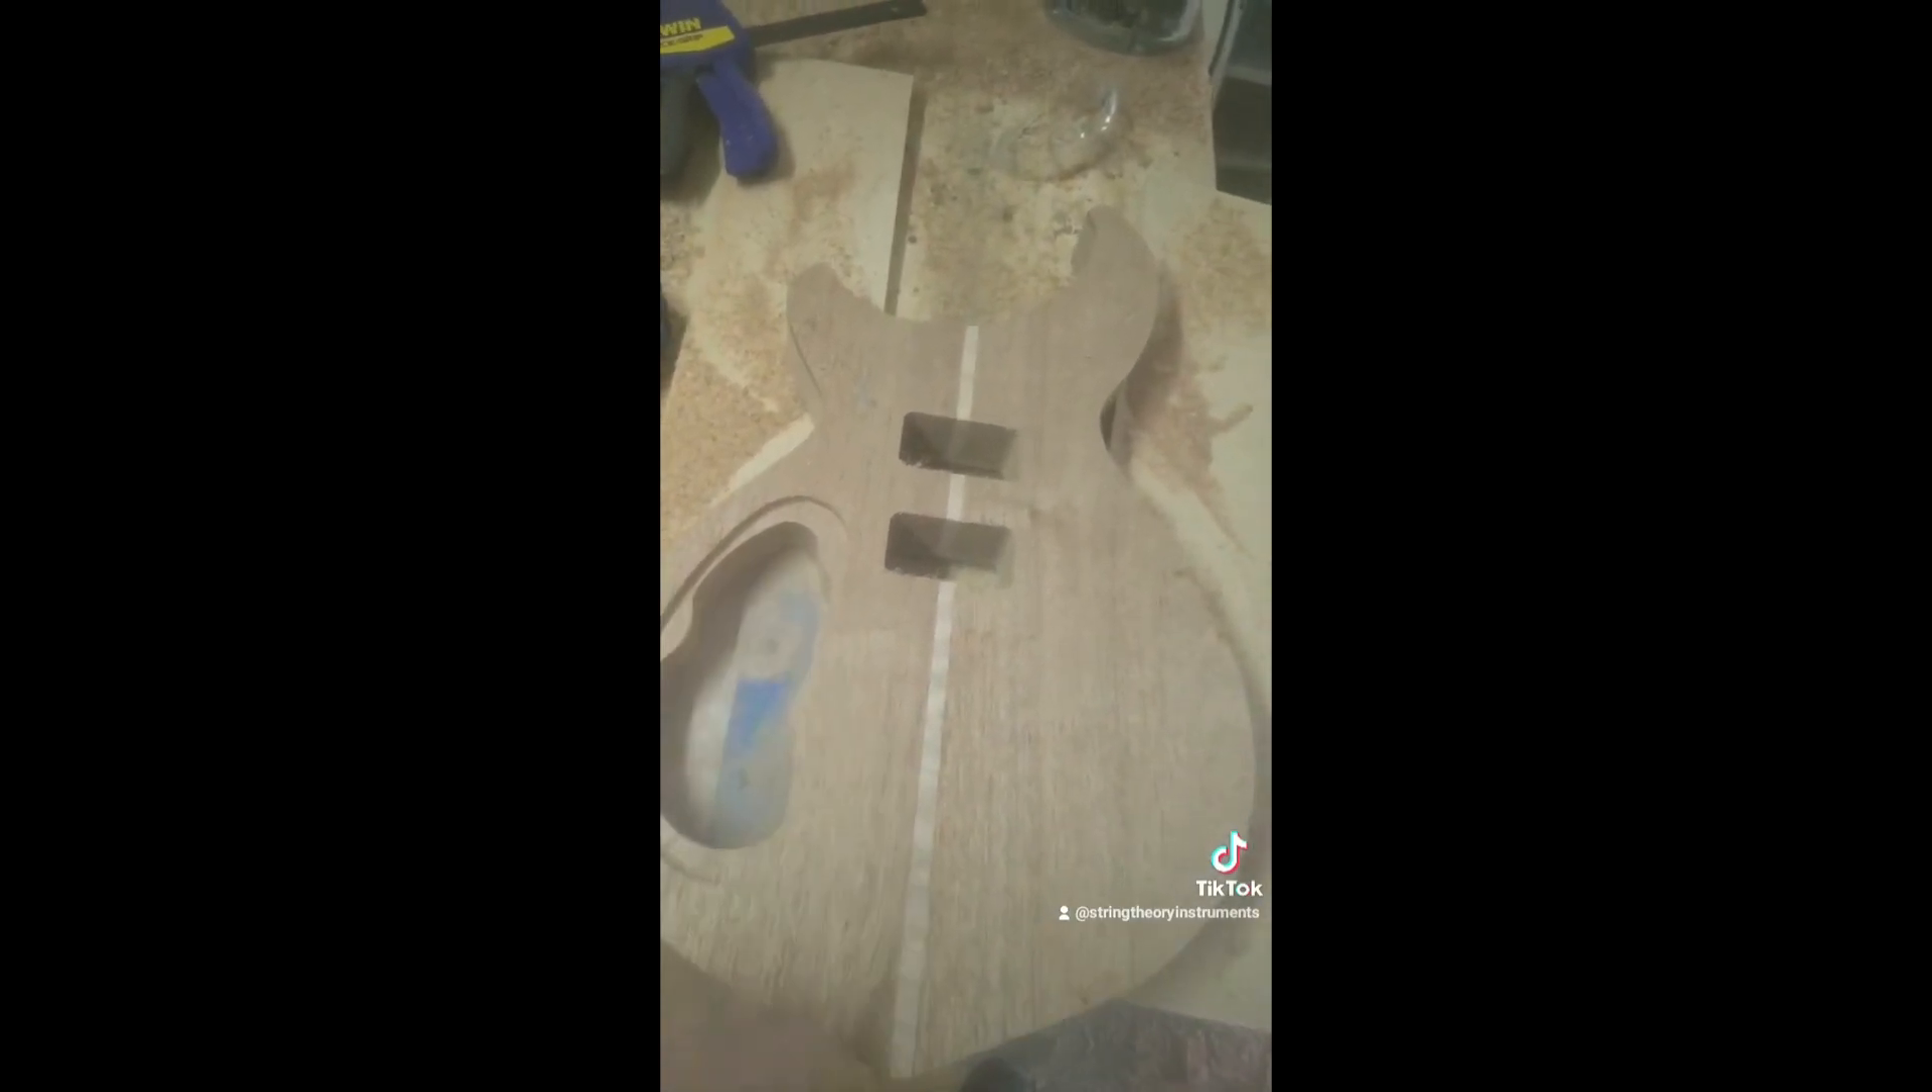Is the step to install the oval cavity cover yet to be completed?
Yes.